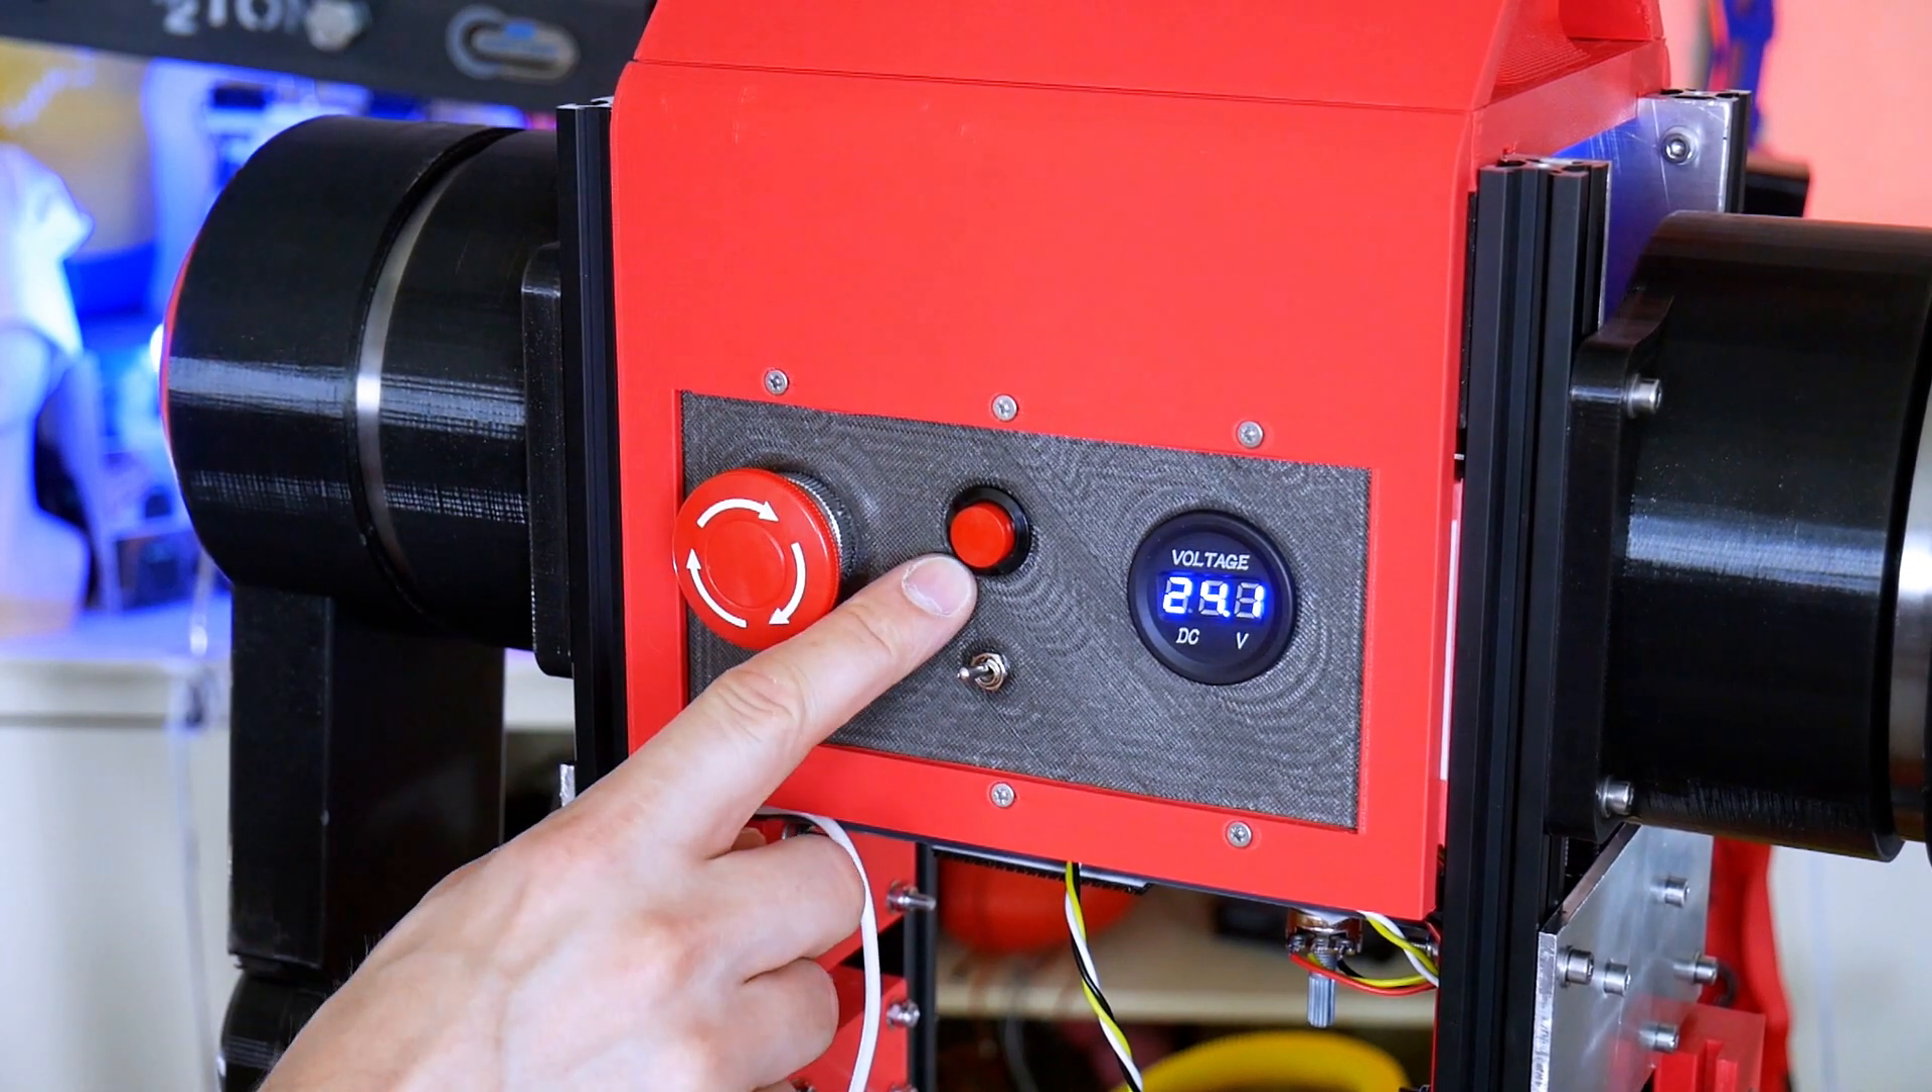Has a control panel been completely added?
Yes.